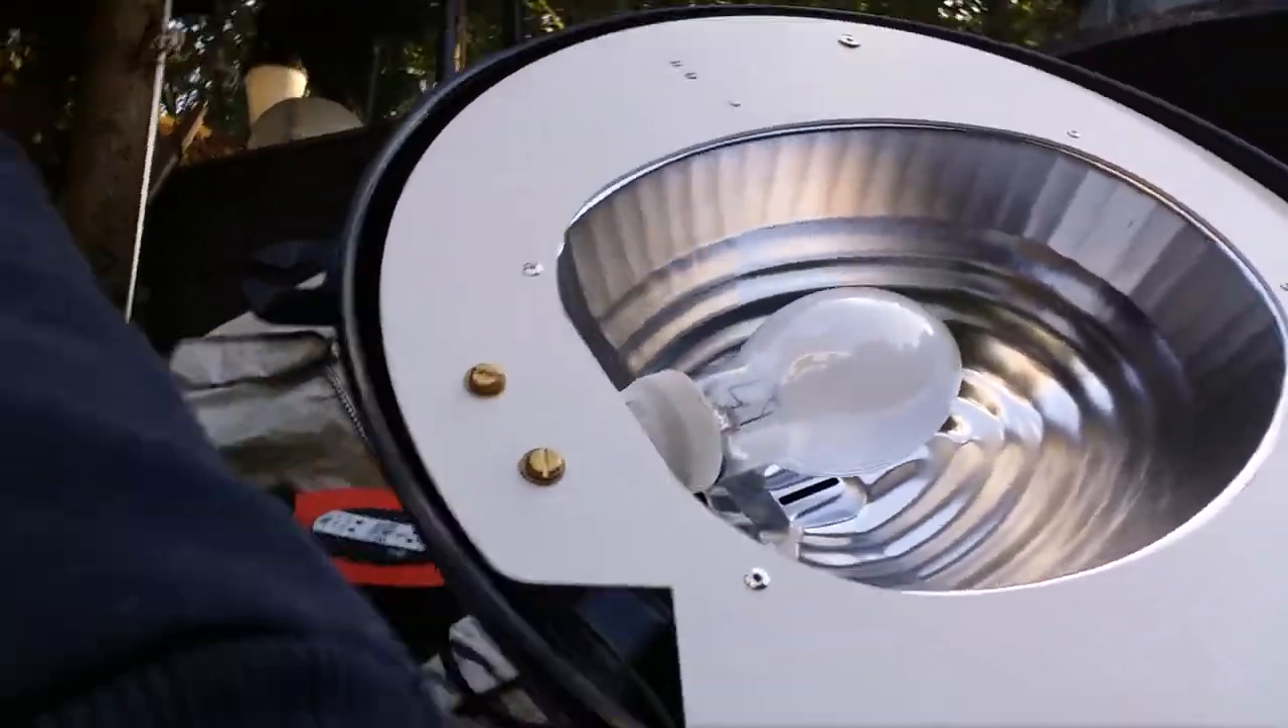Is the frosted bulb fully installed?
Yes.